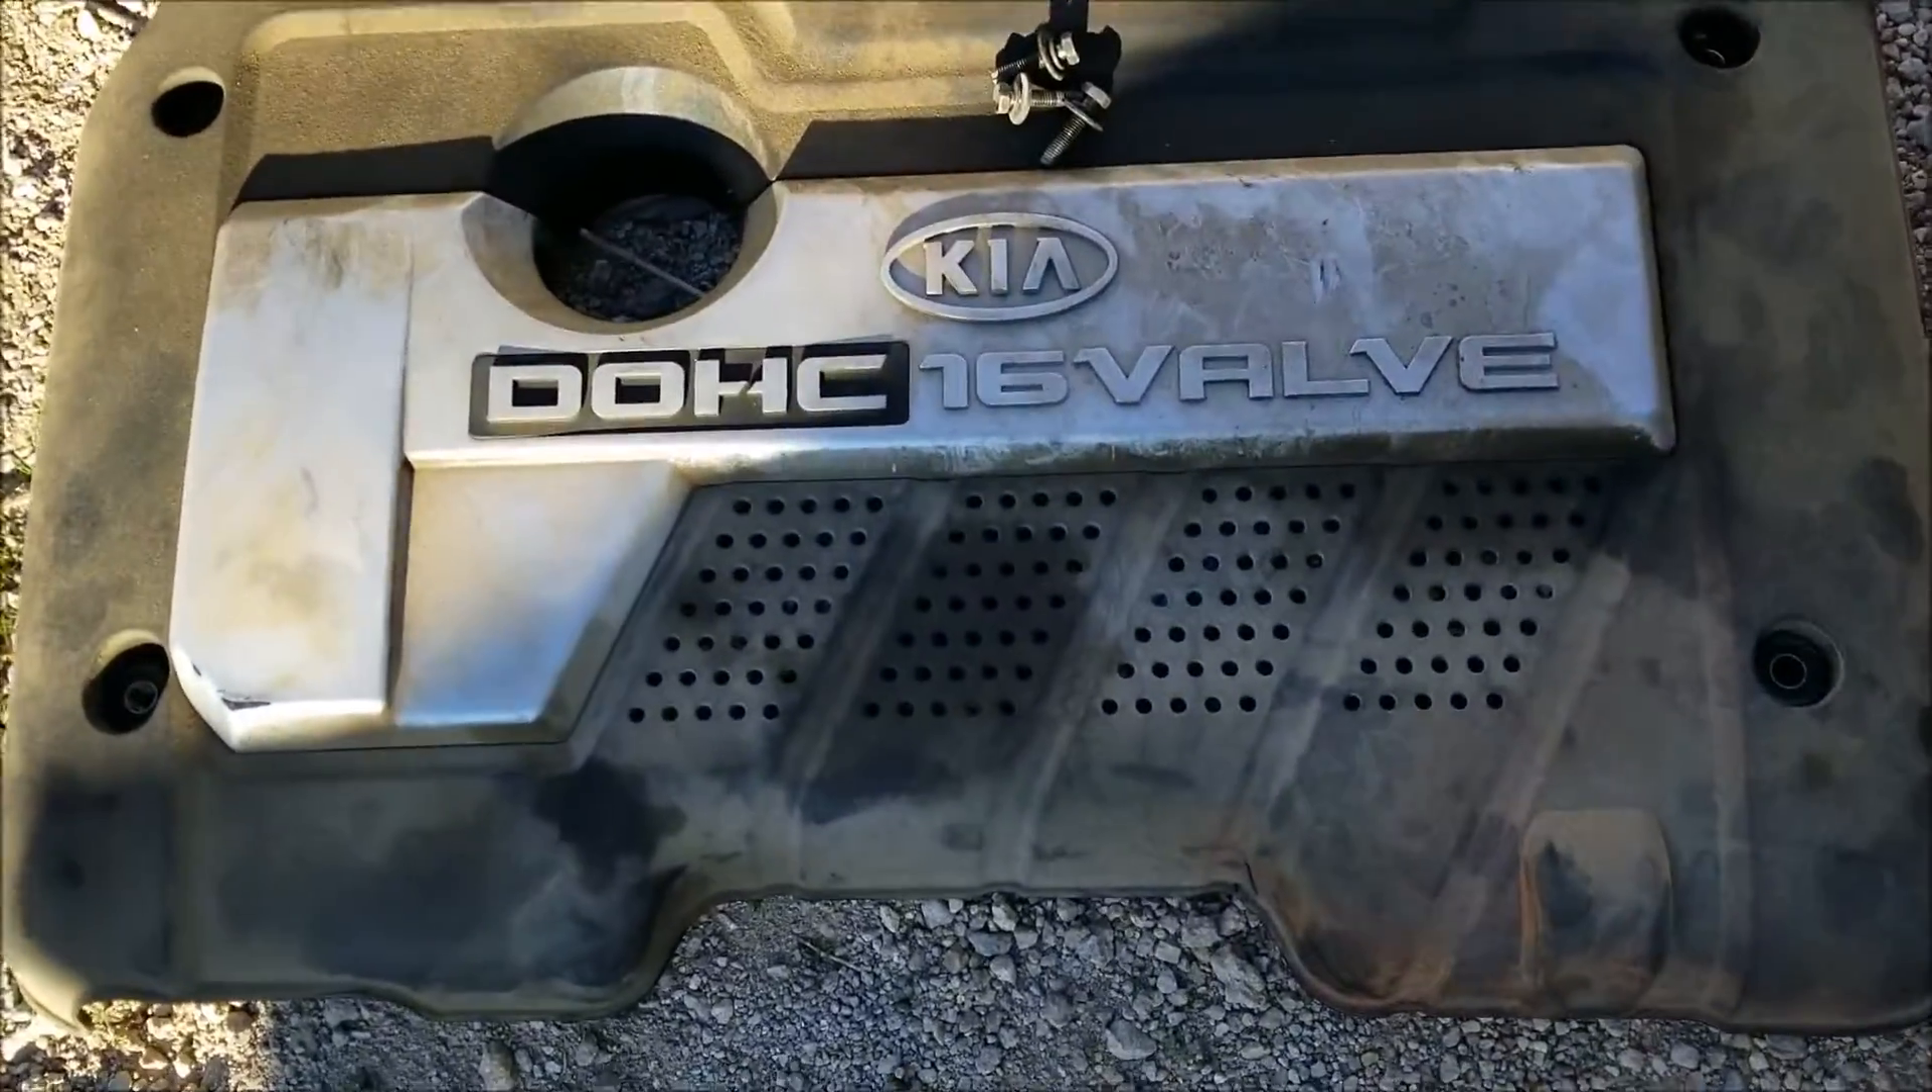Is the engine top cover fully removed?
Yes.